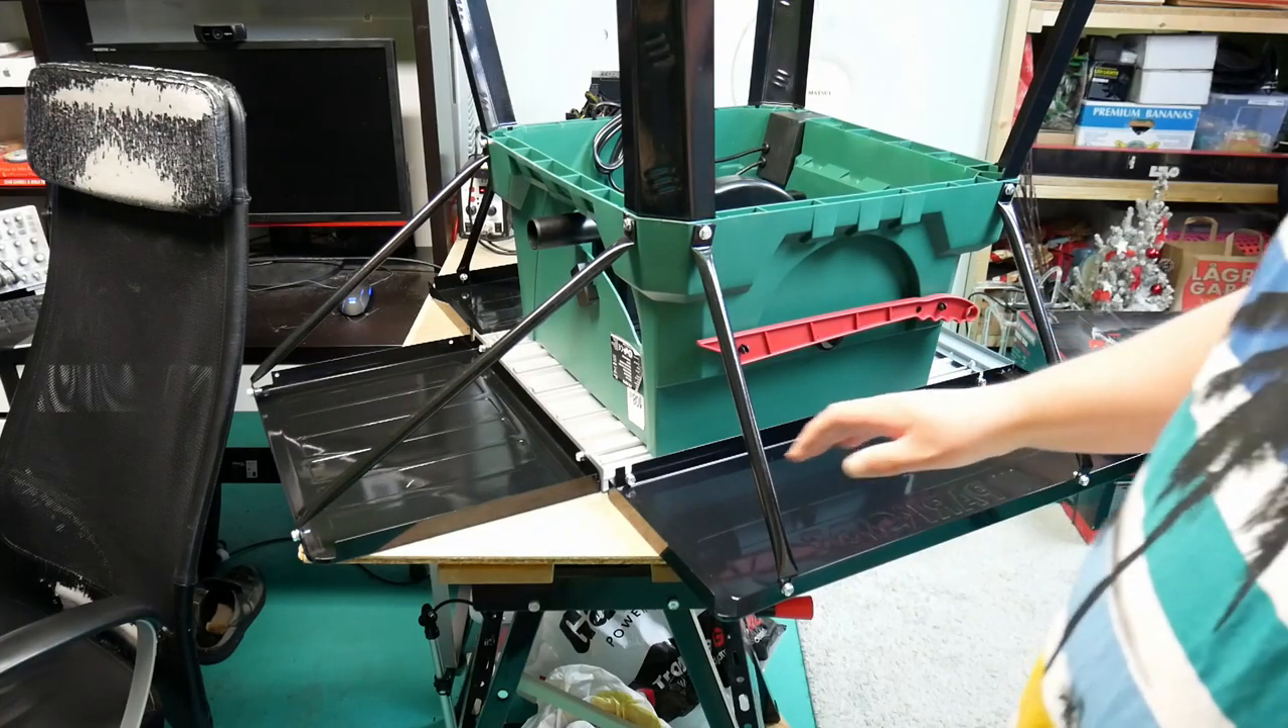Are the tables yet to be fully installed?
No.